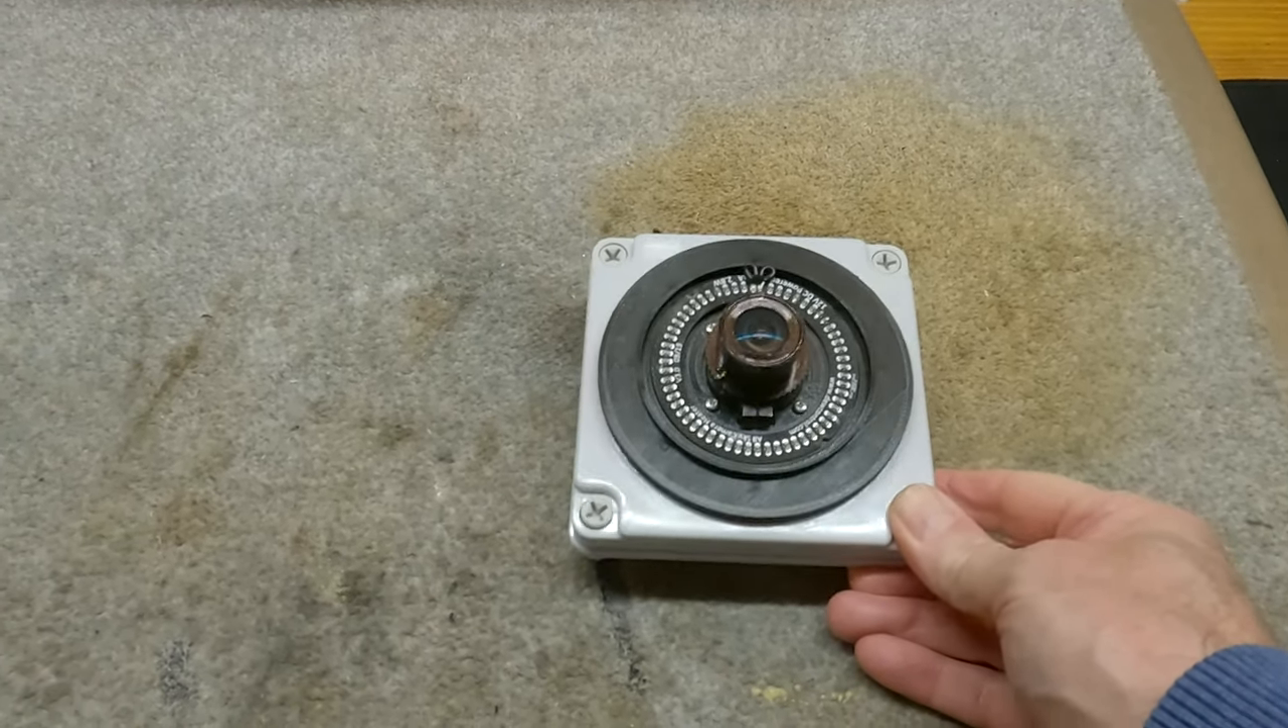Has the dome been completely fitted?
No.